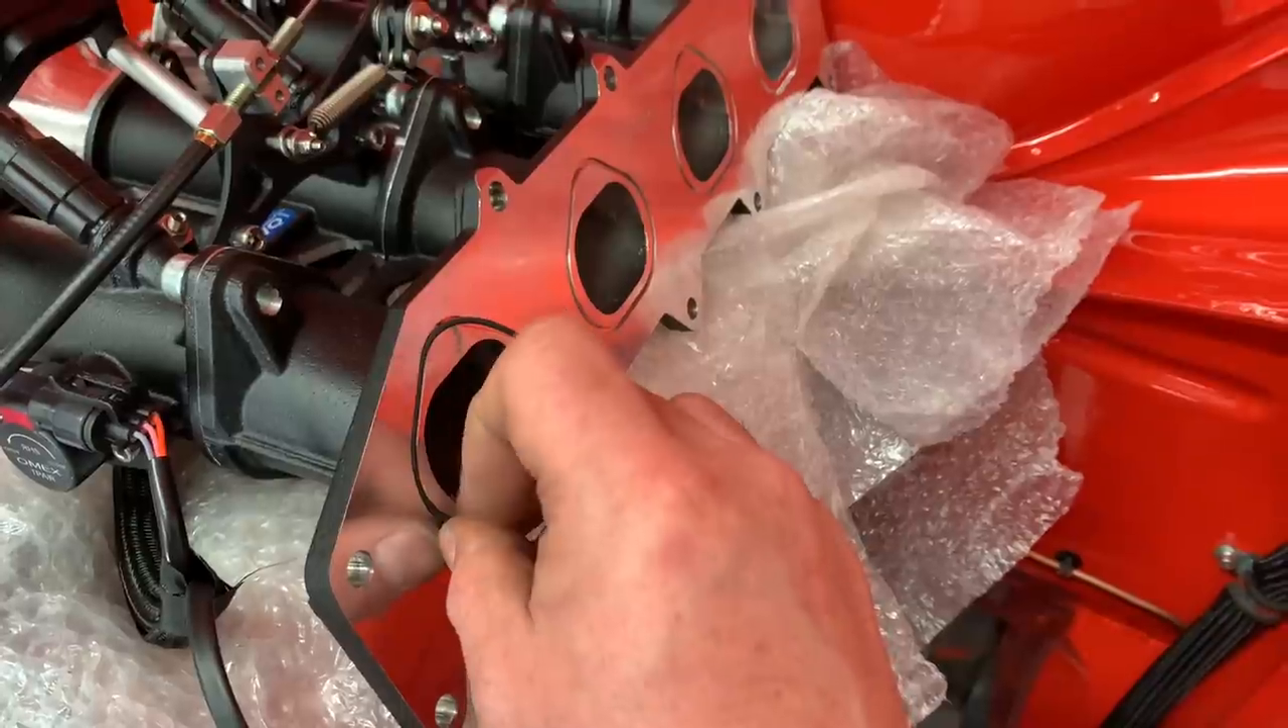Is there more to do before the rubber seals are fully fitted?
Yes.